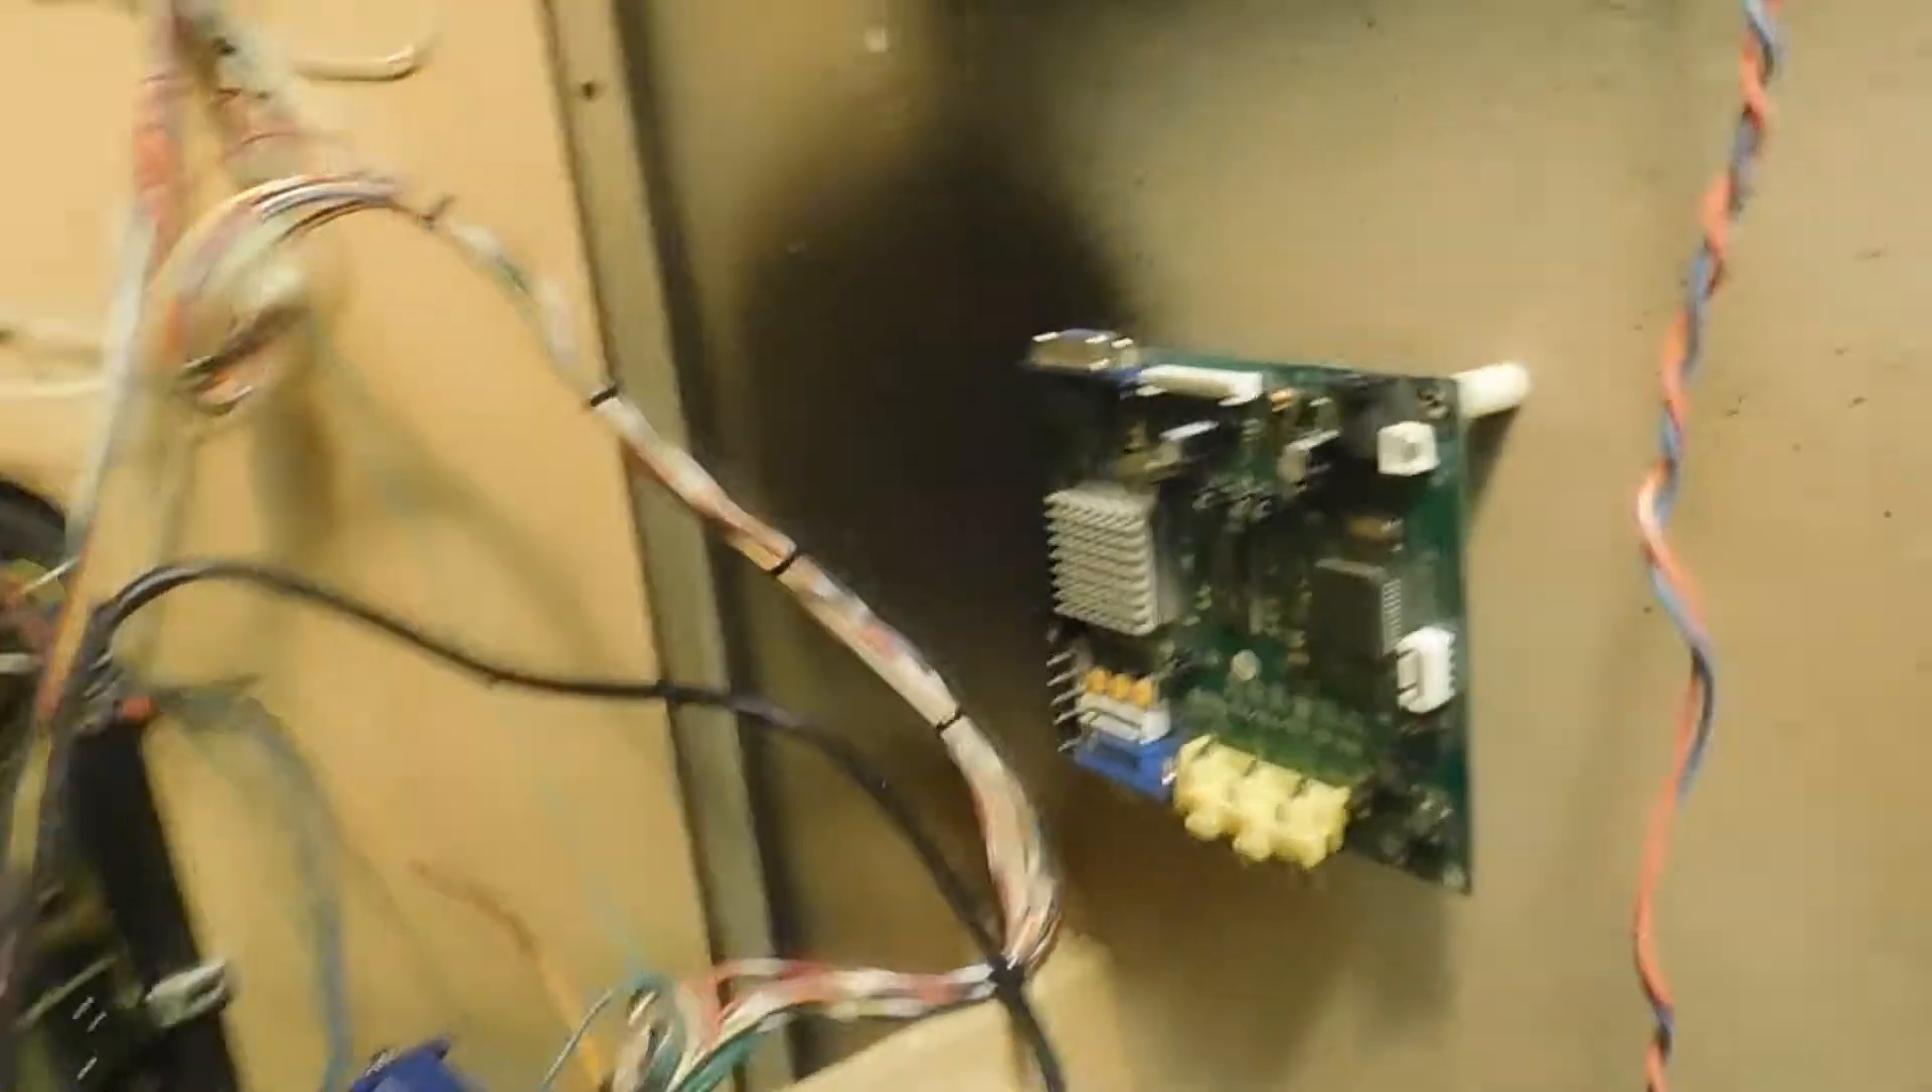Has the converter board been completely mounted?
Yes.